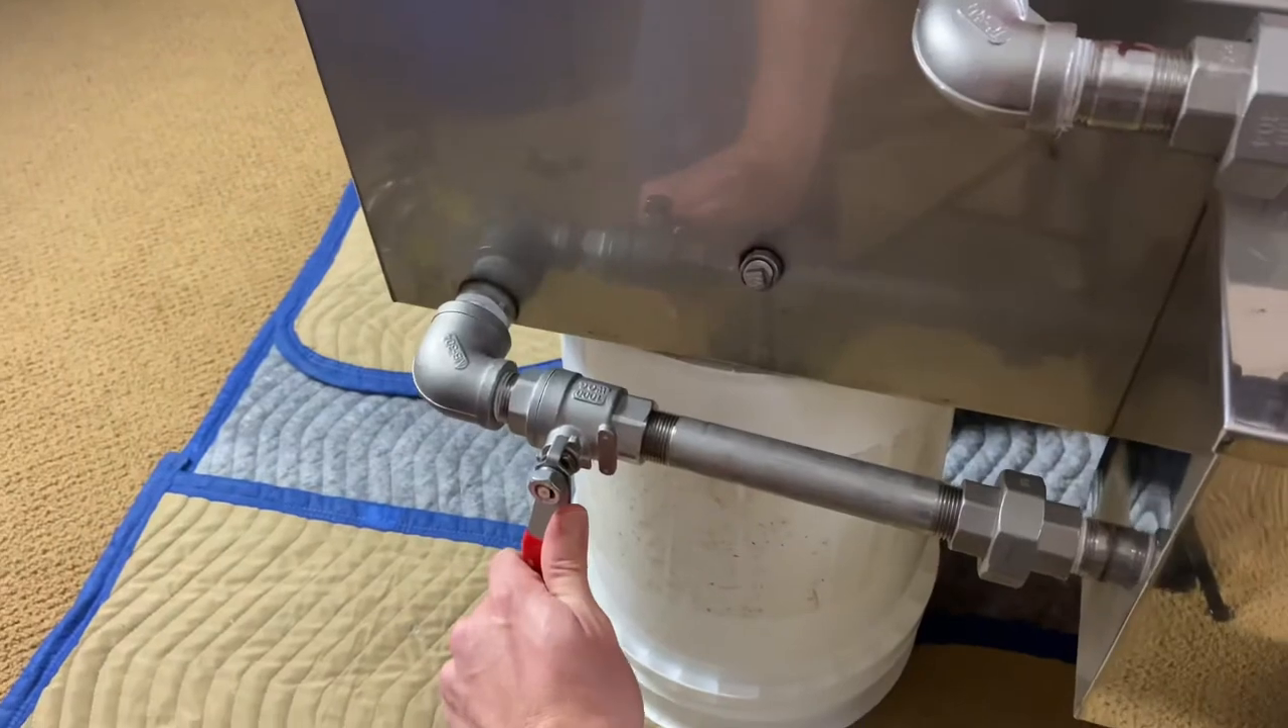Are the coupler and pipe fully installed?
Yes.